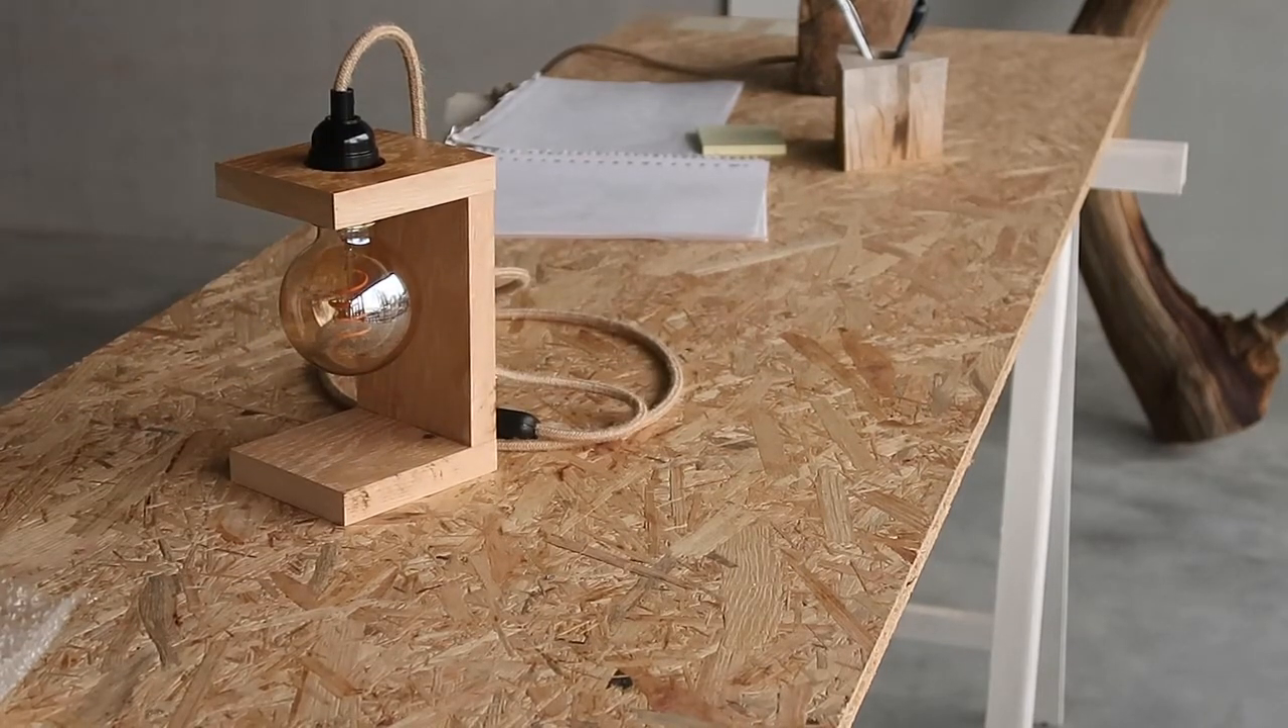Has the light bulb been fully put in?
Yes.